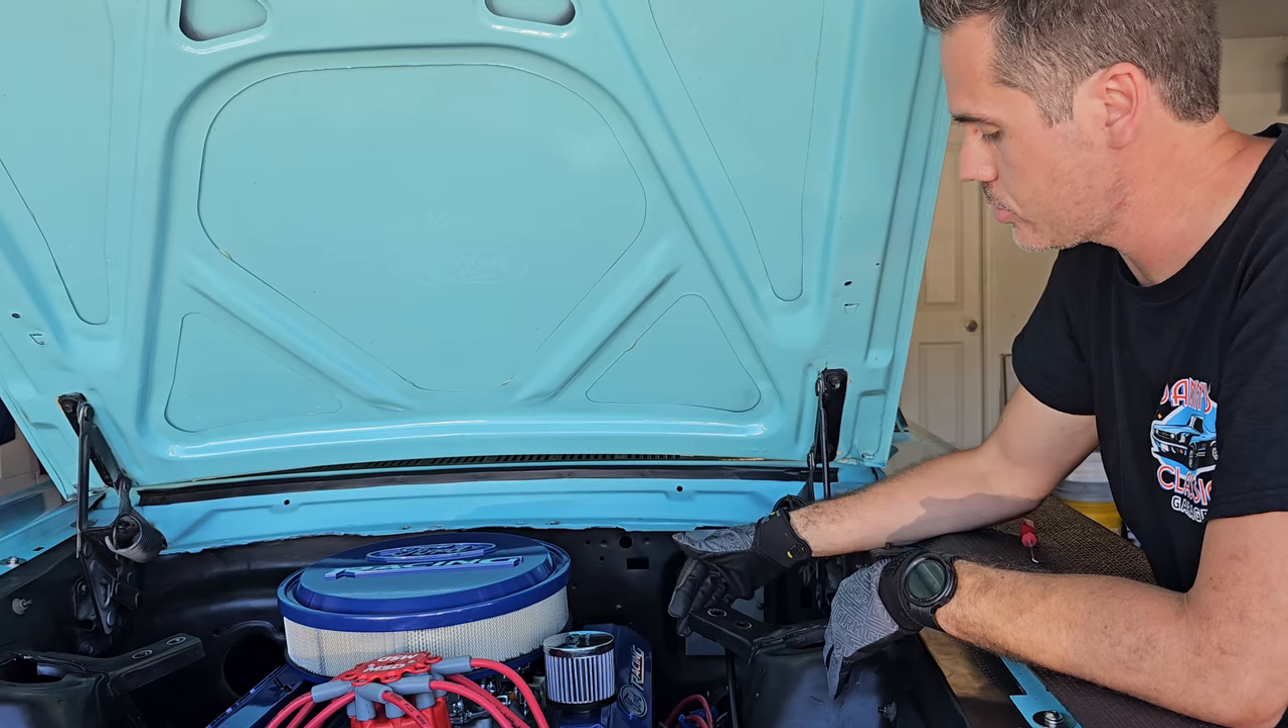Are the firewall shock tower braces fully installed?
No.